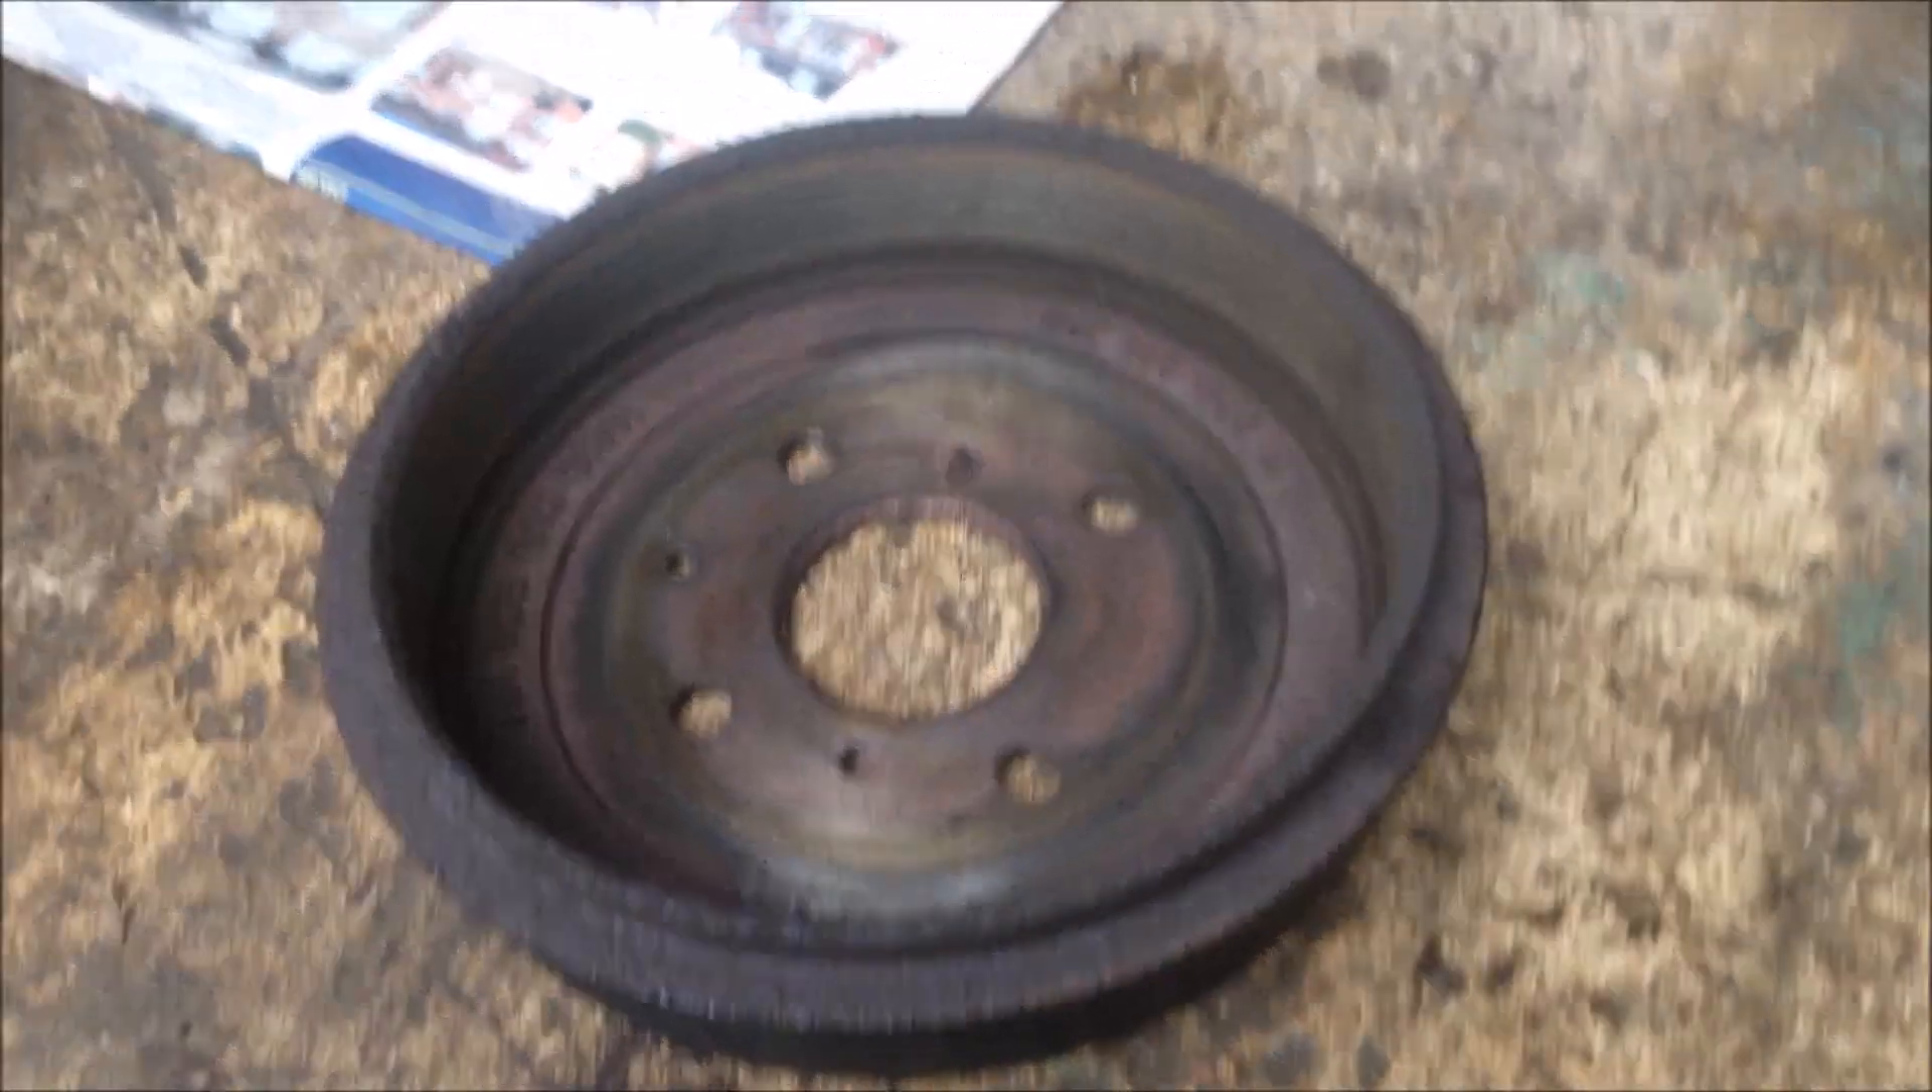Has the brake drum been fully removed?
Yes.